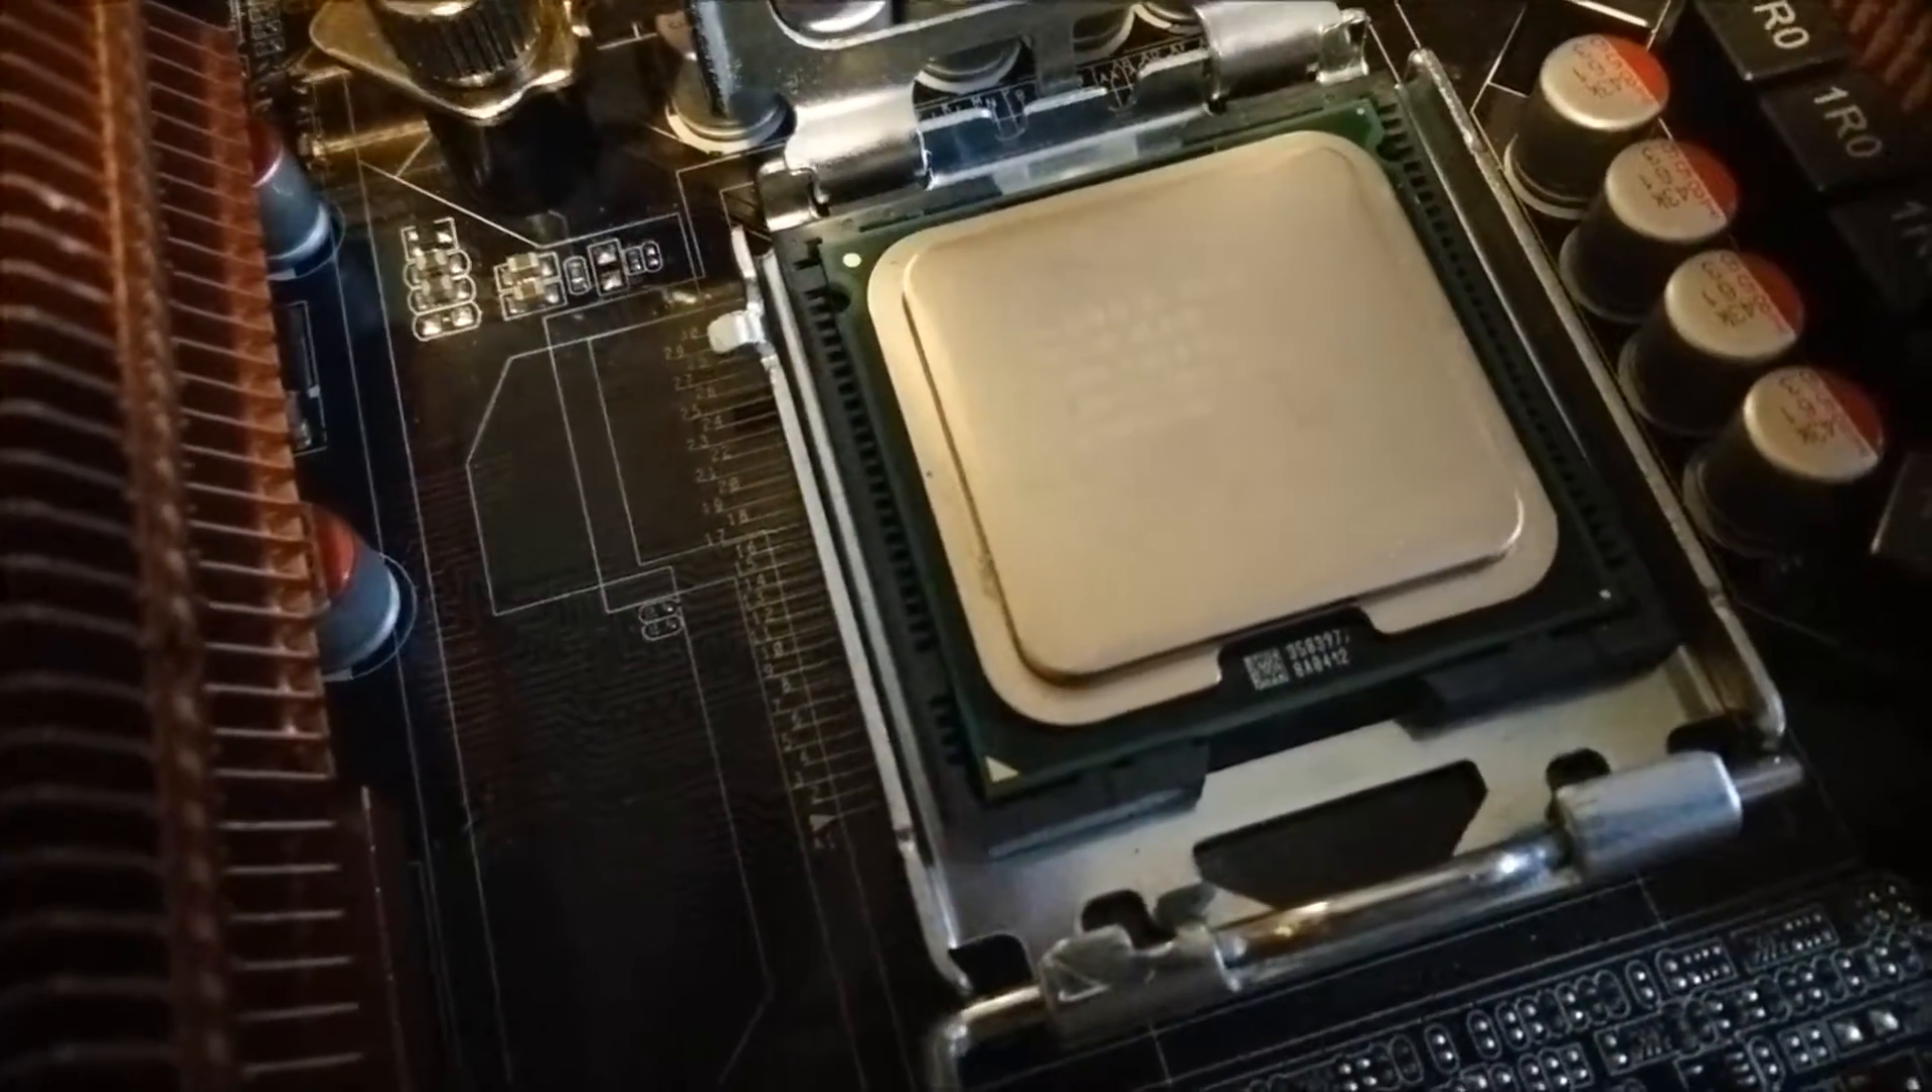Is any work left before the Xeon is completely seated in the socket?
No.